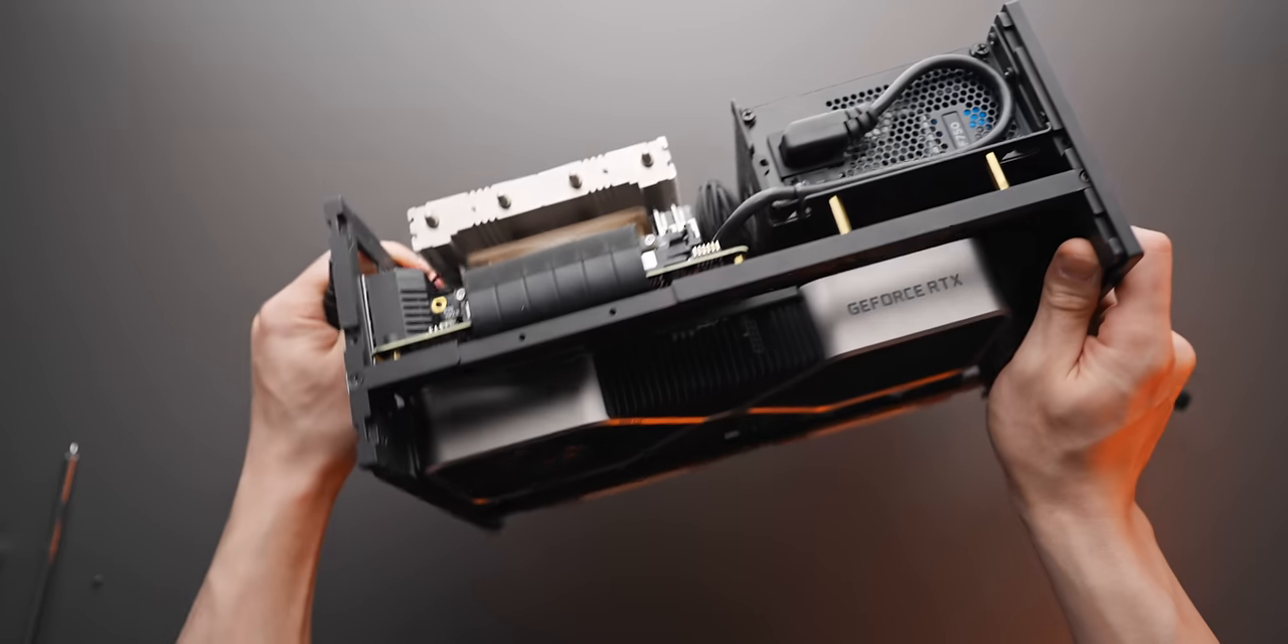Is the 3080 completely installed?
Yes.